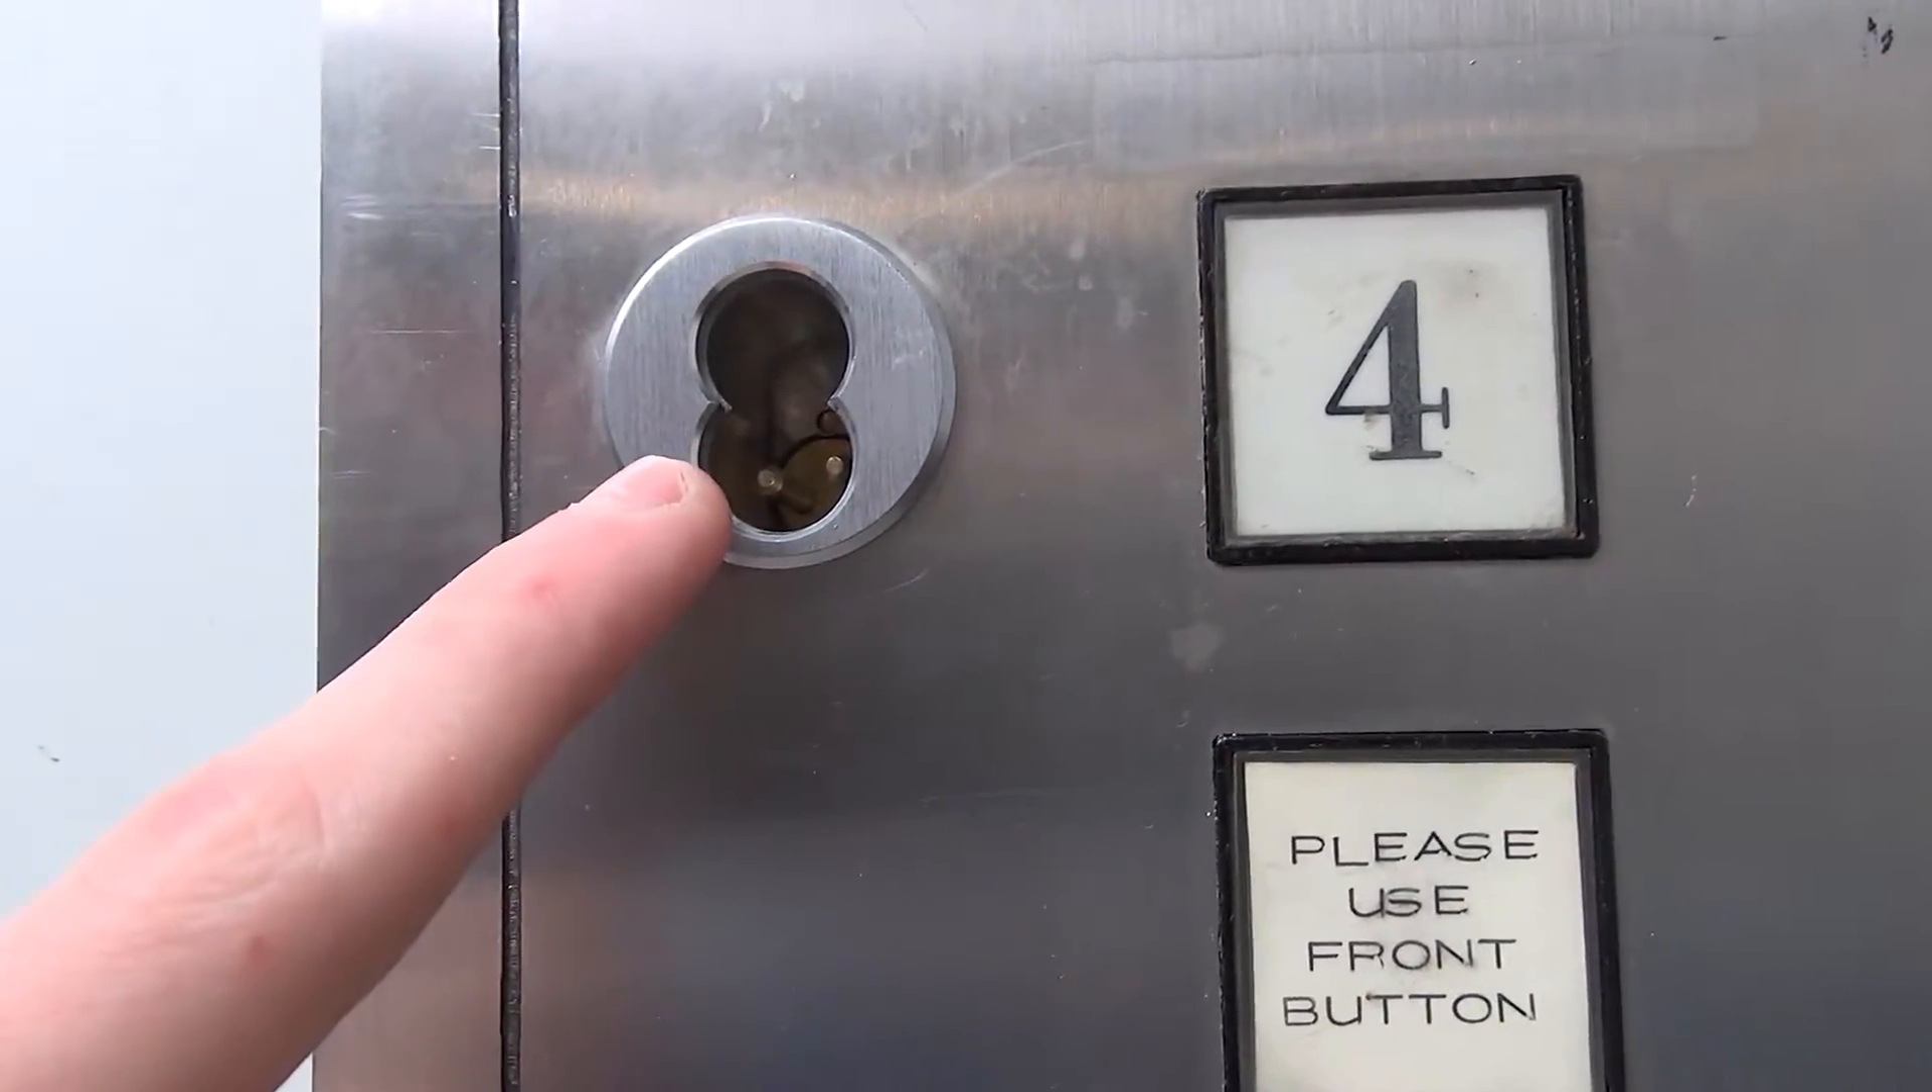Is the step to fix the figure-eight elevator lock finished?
No.